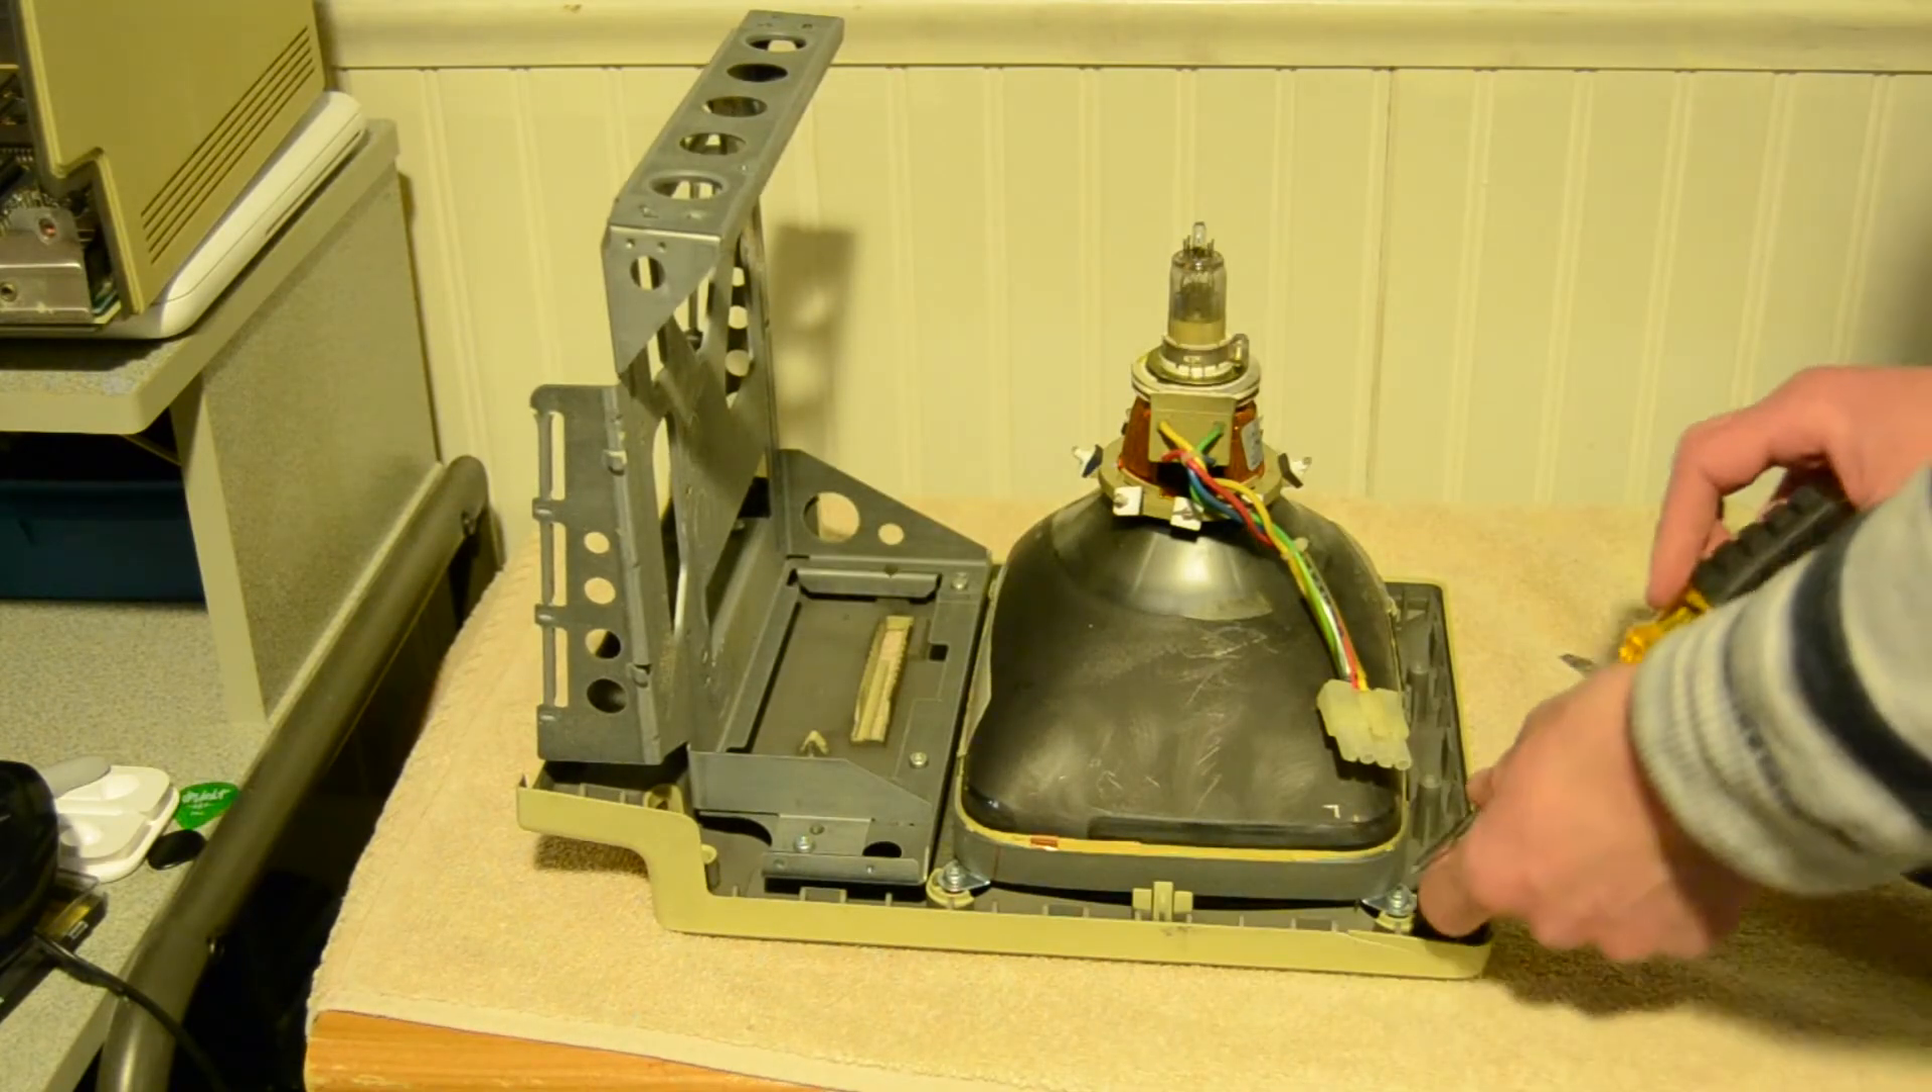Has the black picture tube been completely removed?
No.